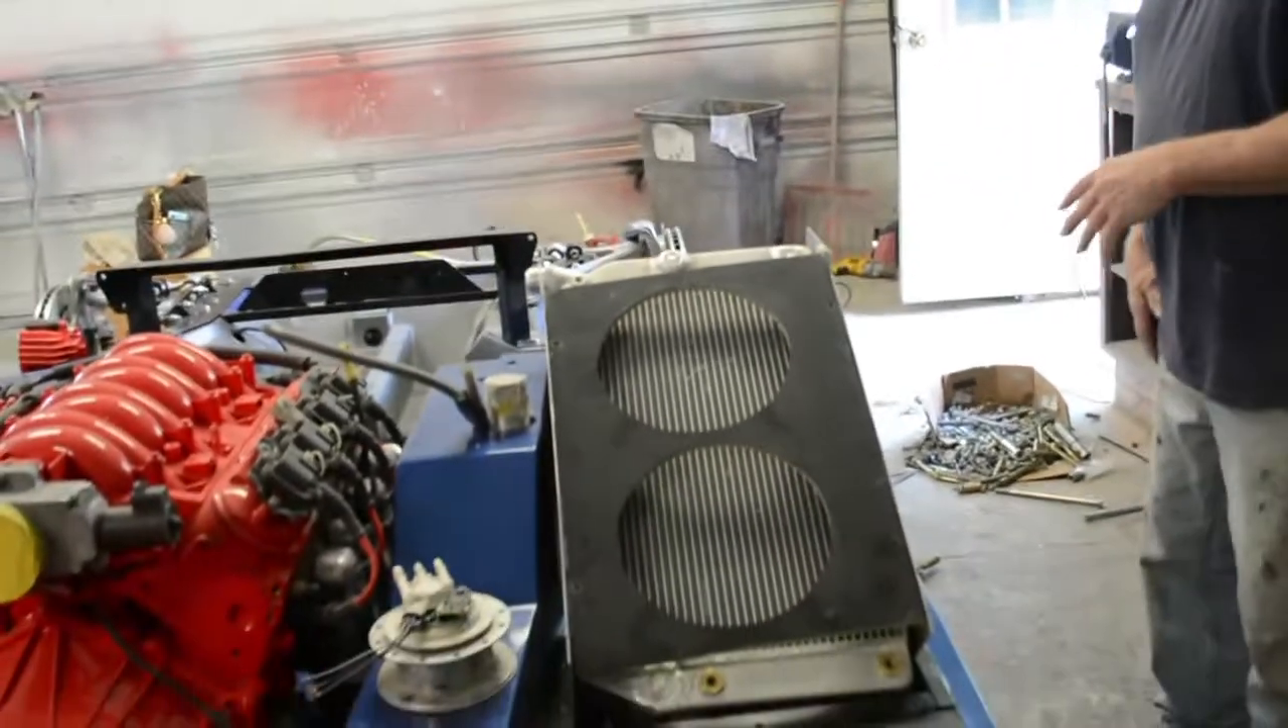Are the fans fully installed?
No.